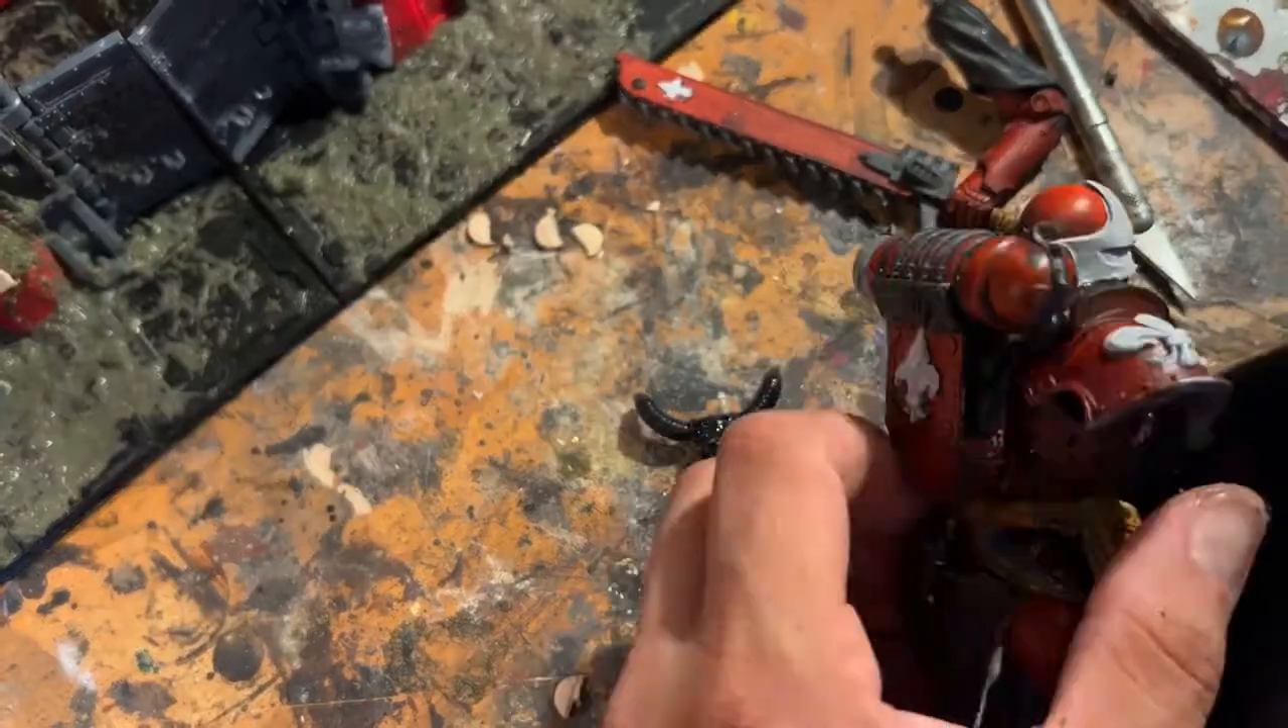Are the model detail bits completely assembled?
No.